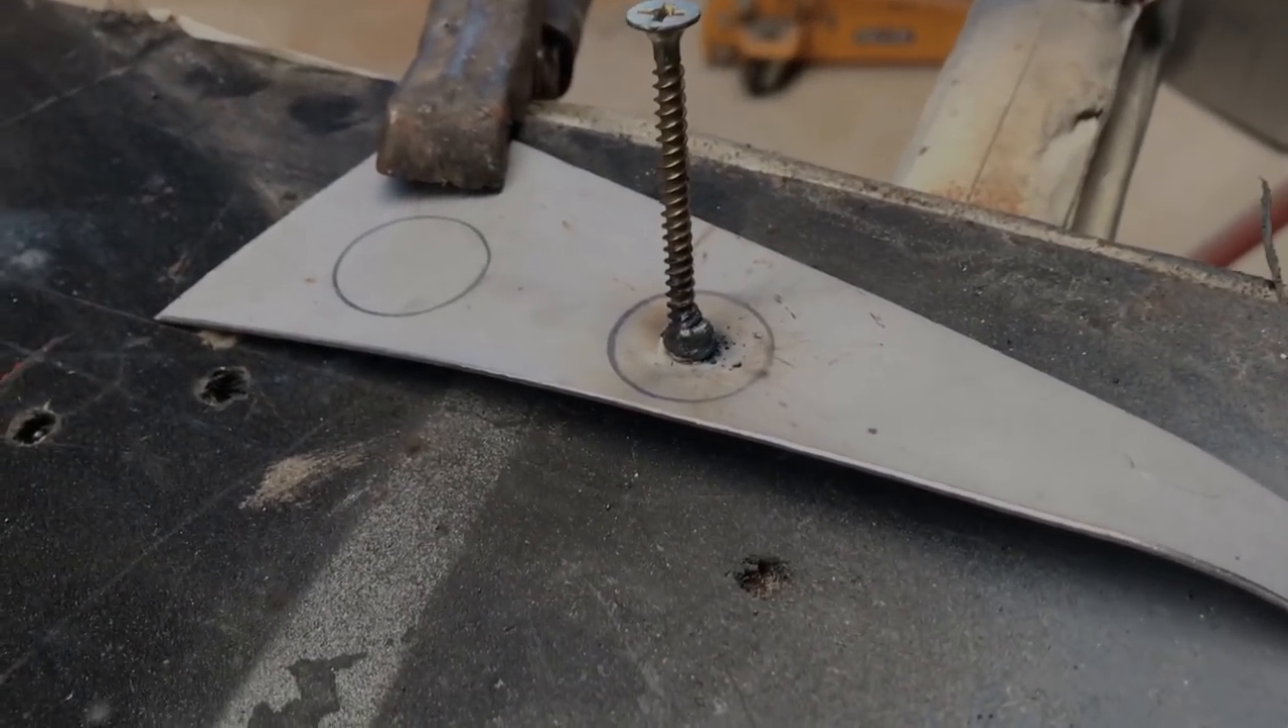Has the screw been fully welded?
Yes.